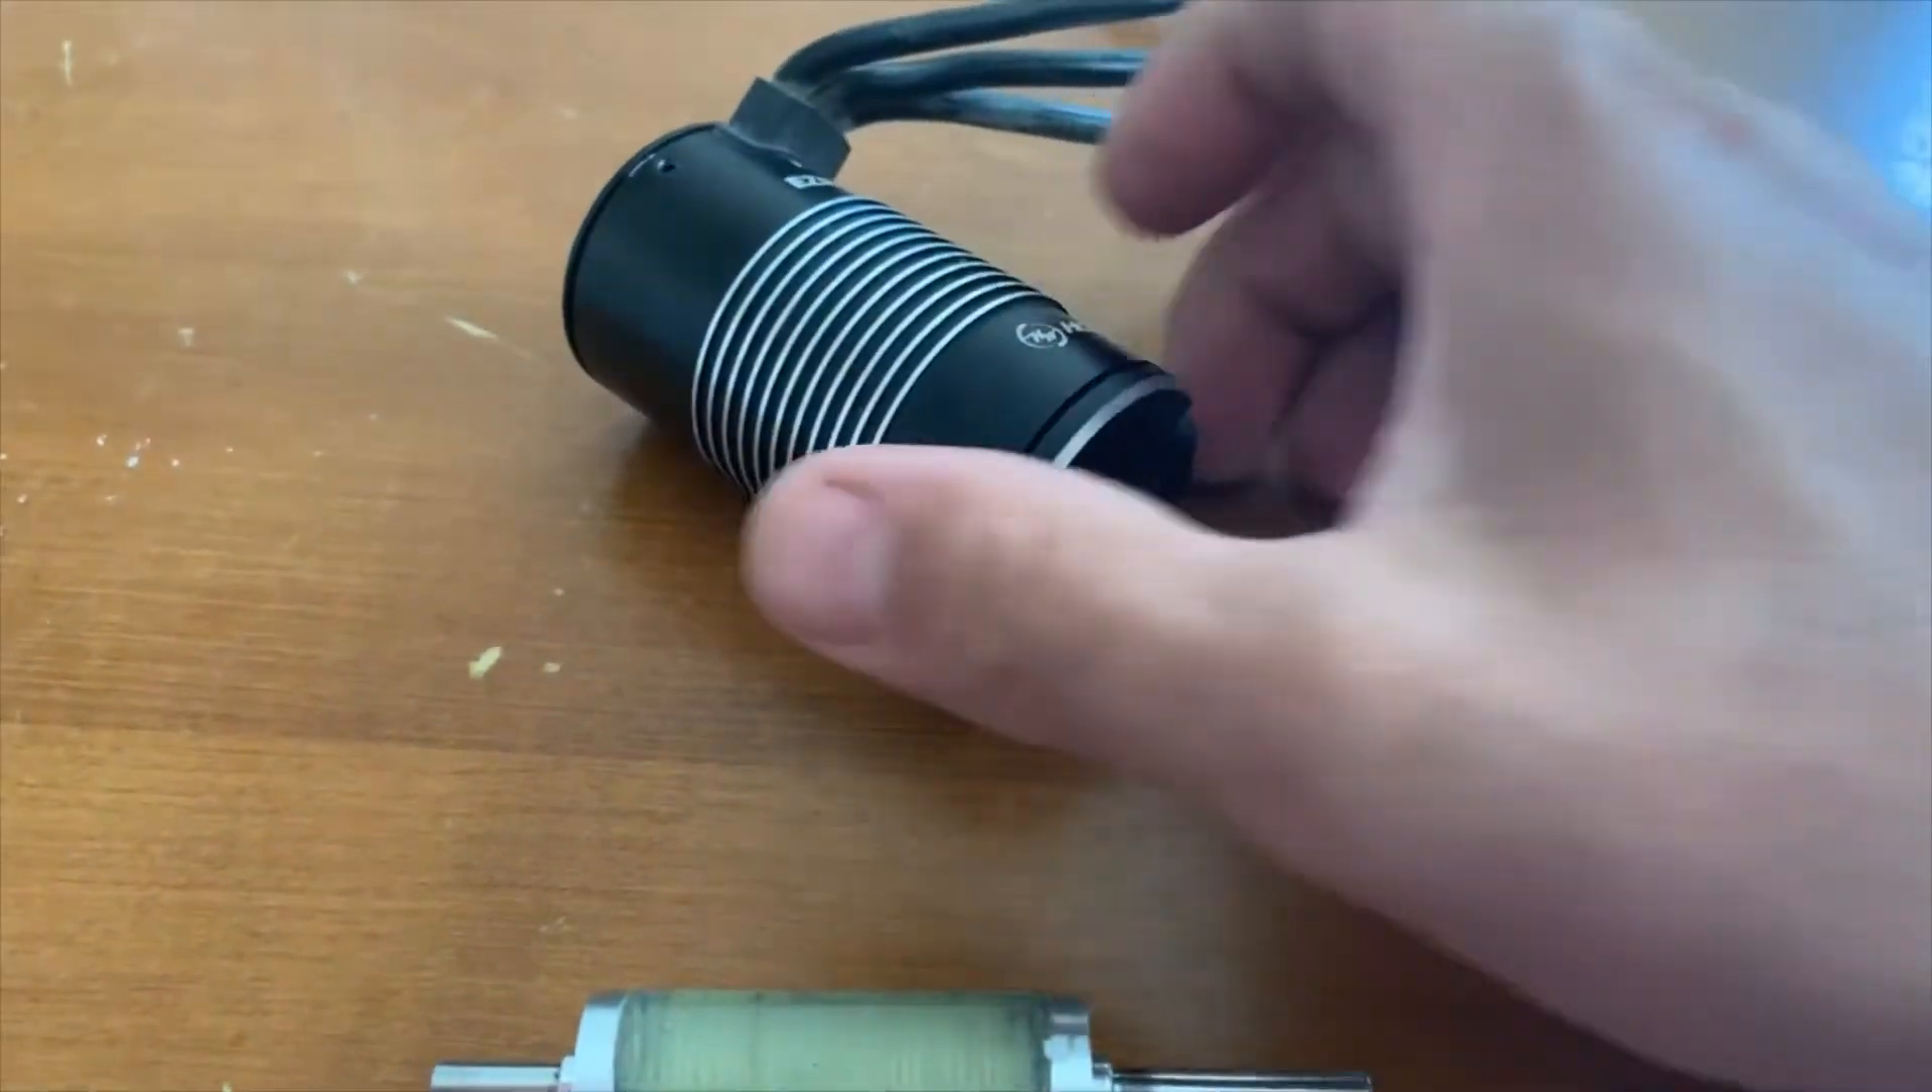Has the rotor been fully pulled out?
Yes.